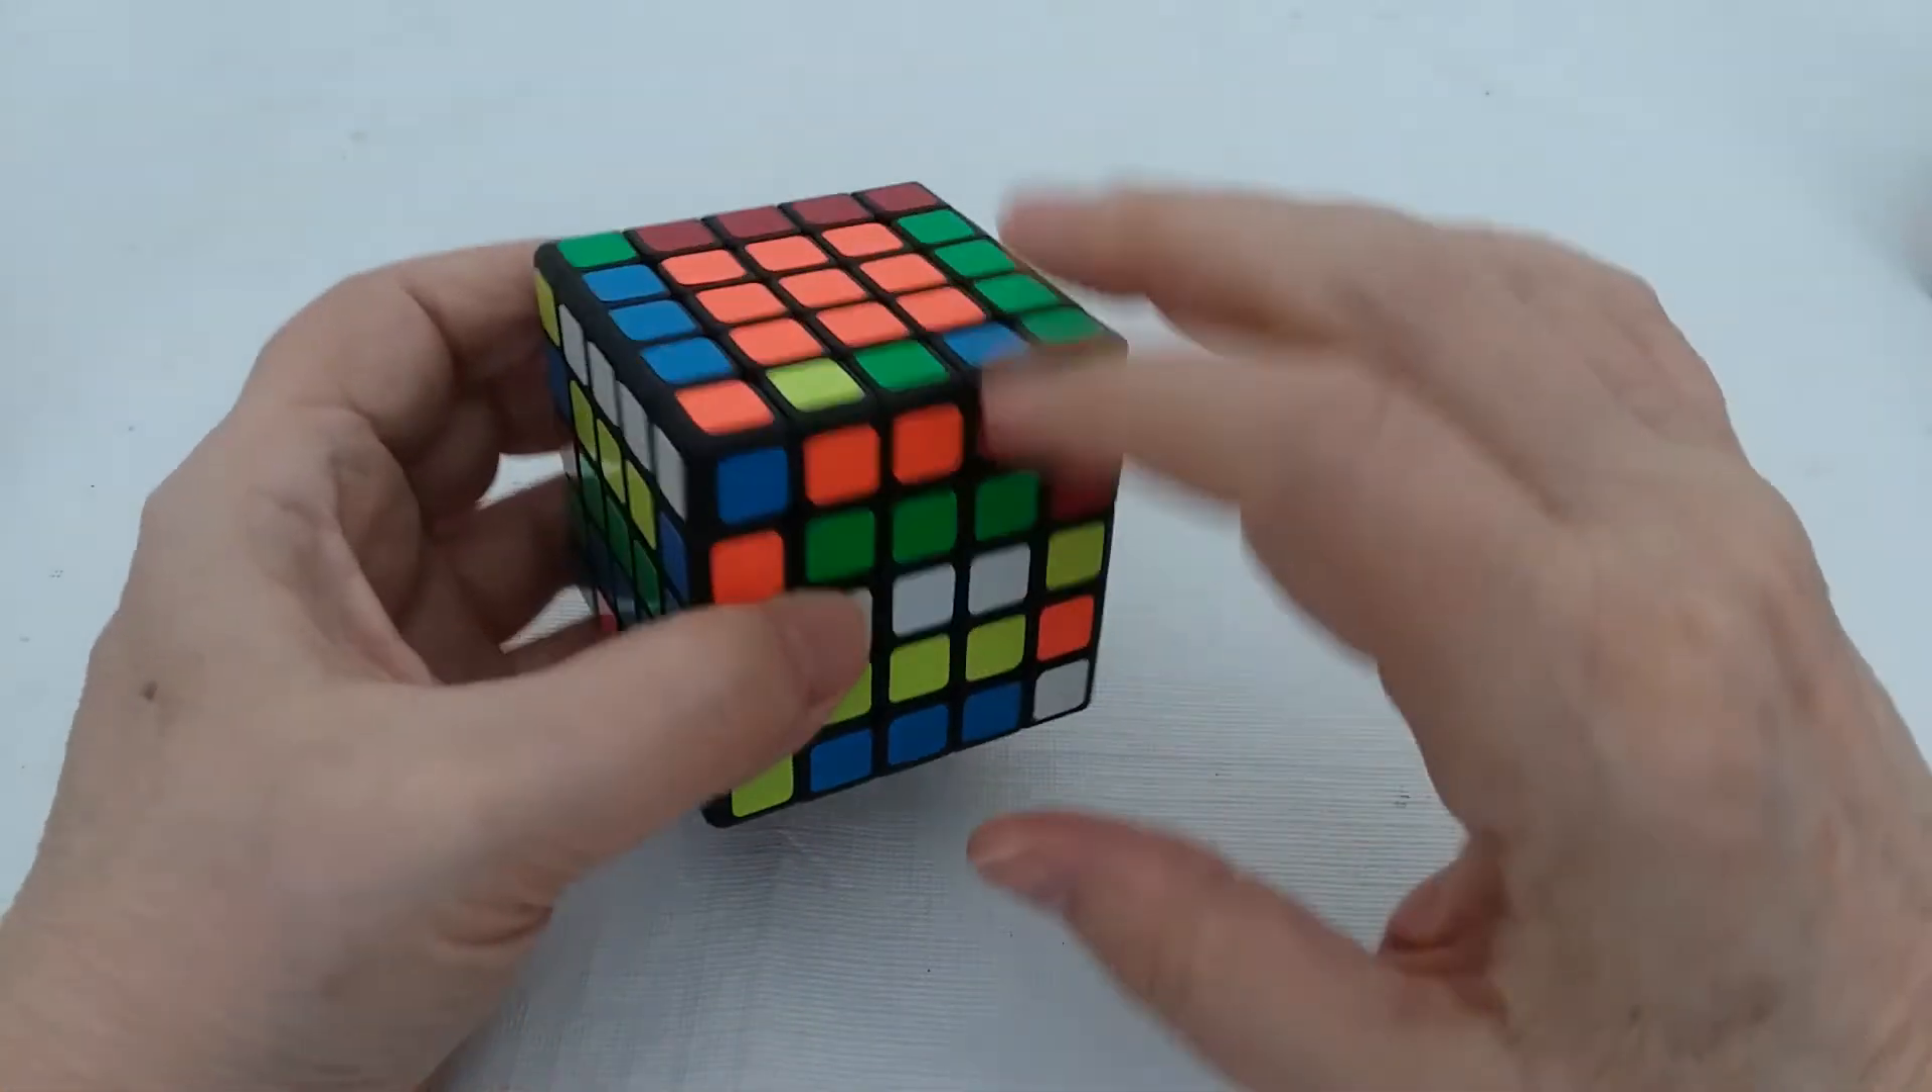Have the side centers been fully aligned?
No.